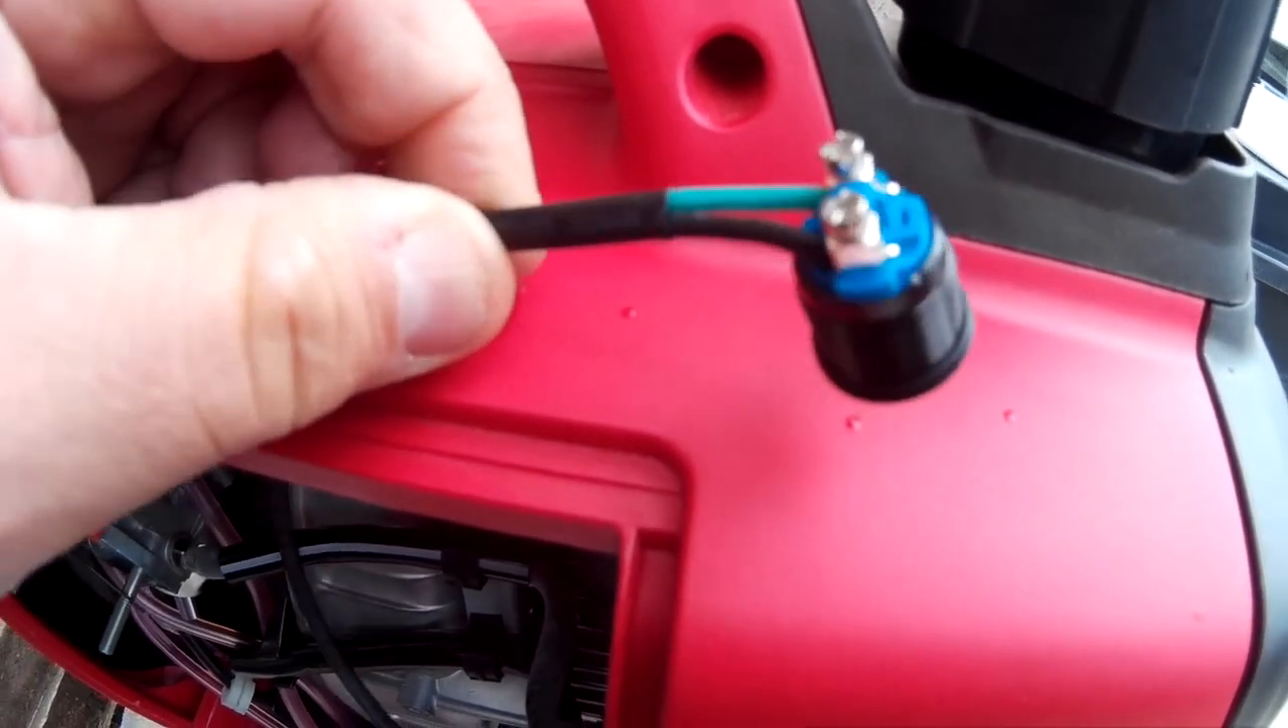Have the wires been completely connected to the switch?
Yes.